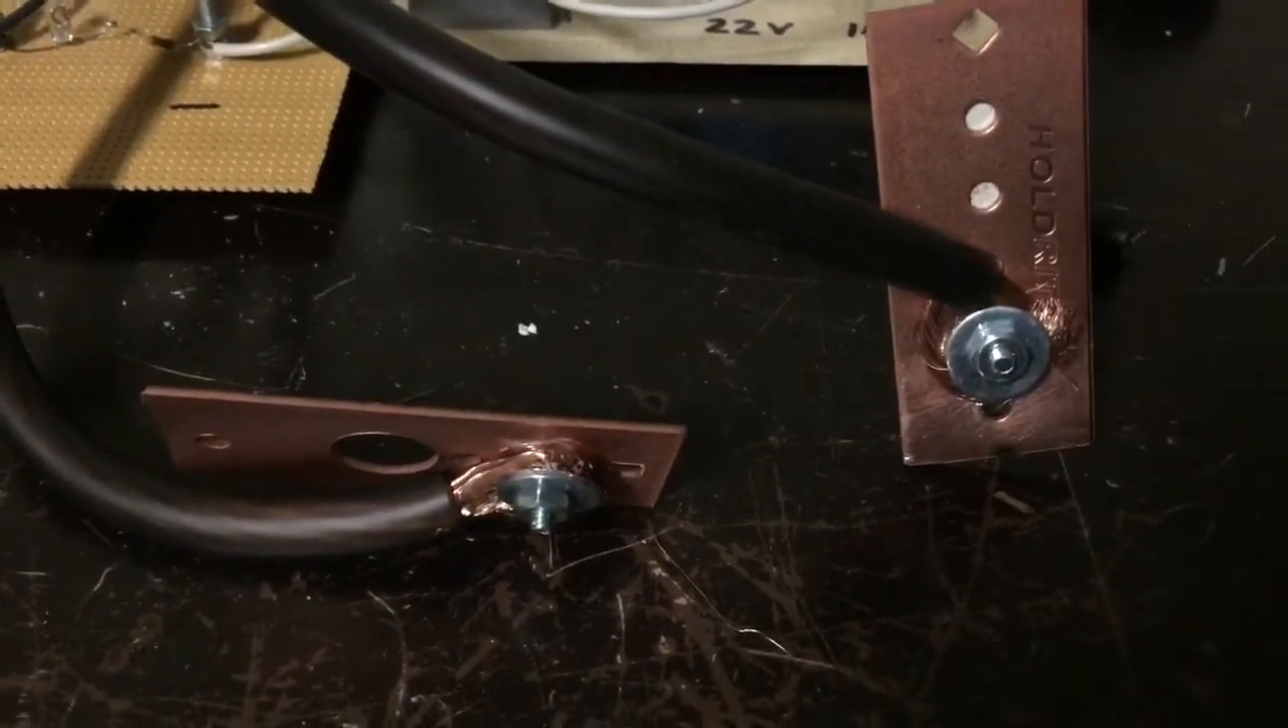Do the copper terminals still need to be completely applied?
No.